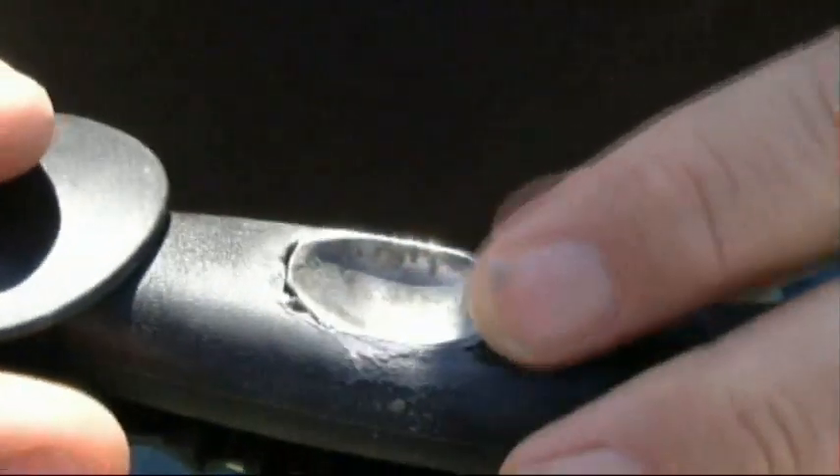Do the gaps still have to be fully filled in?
Yes.